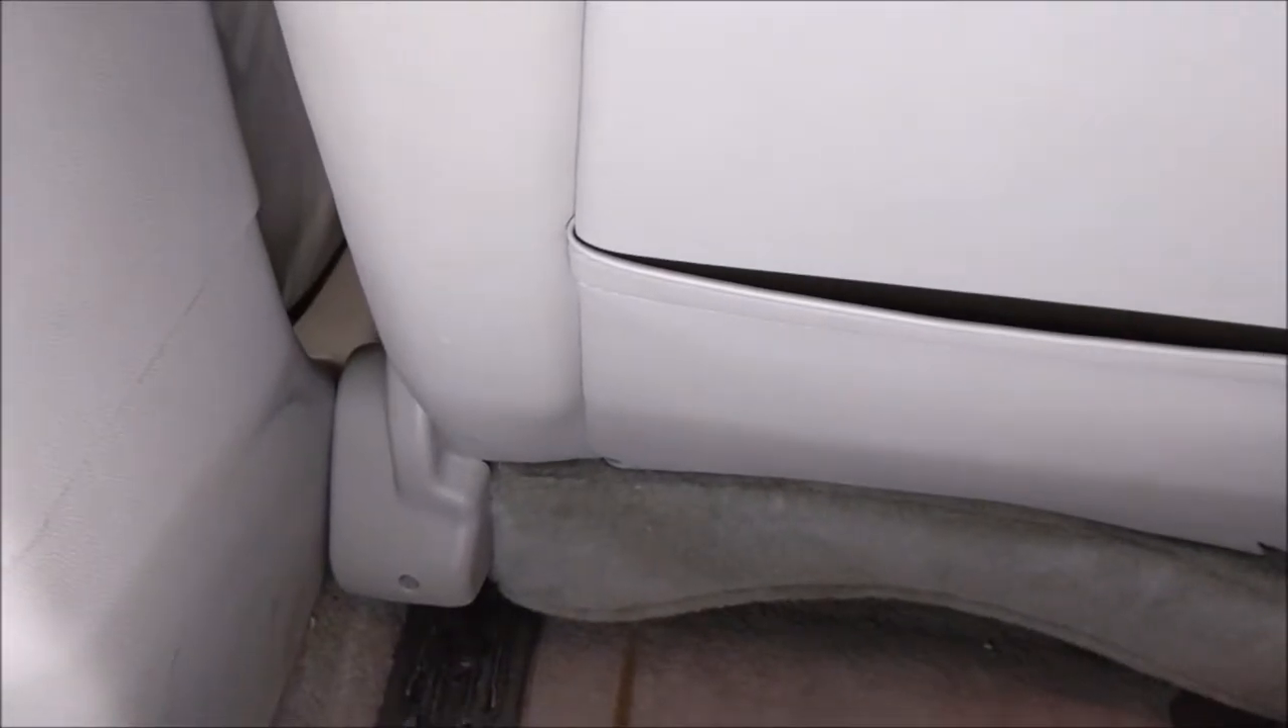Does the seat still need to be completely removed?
Yes.